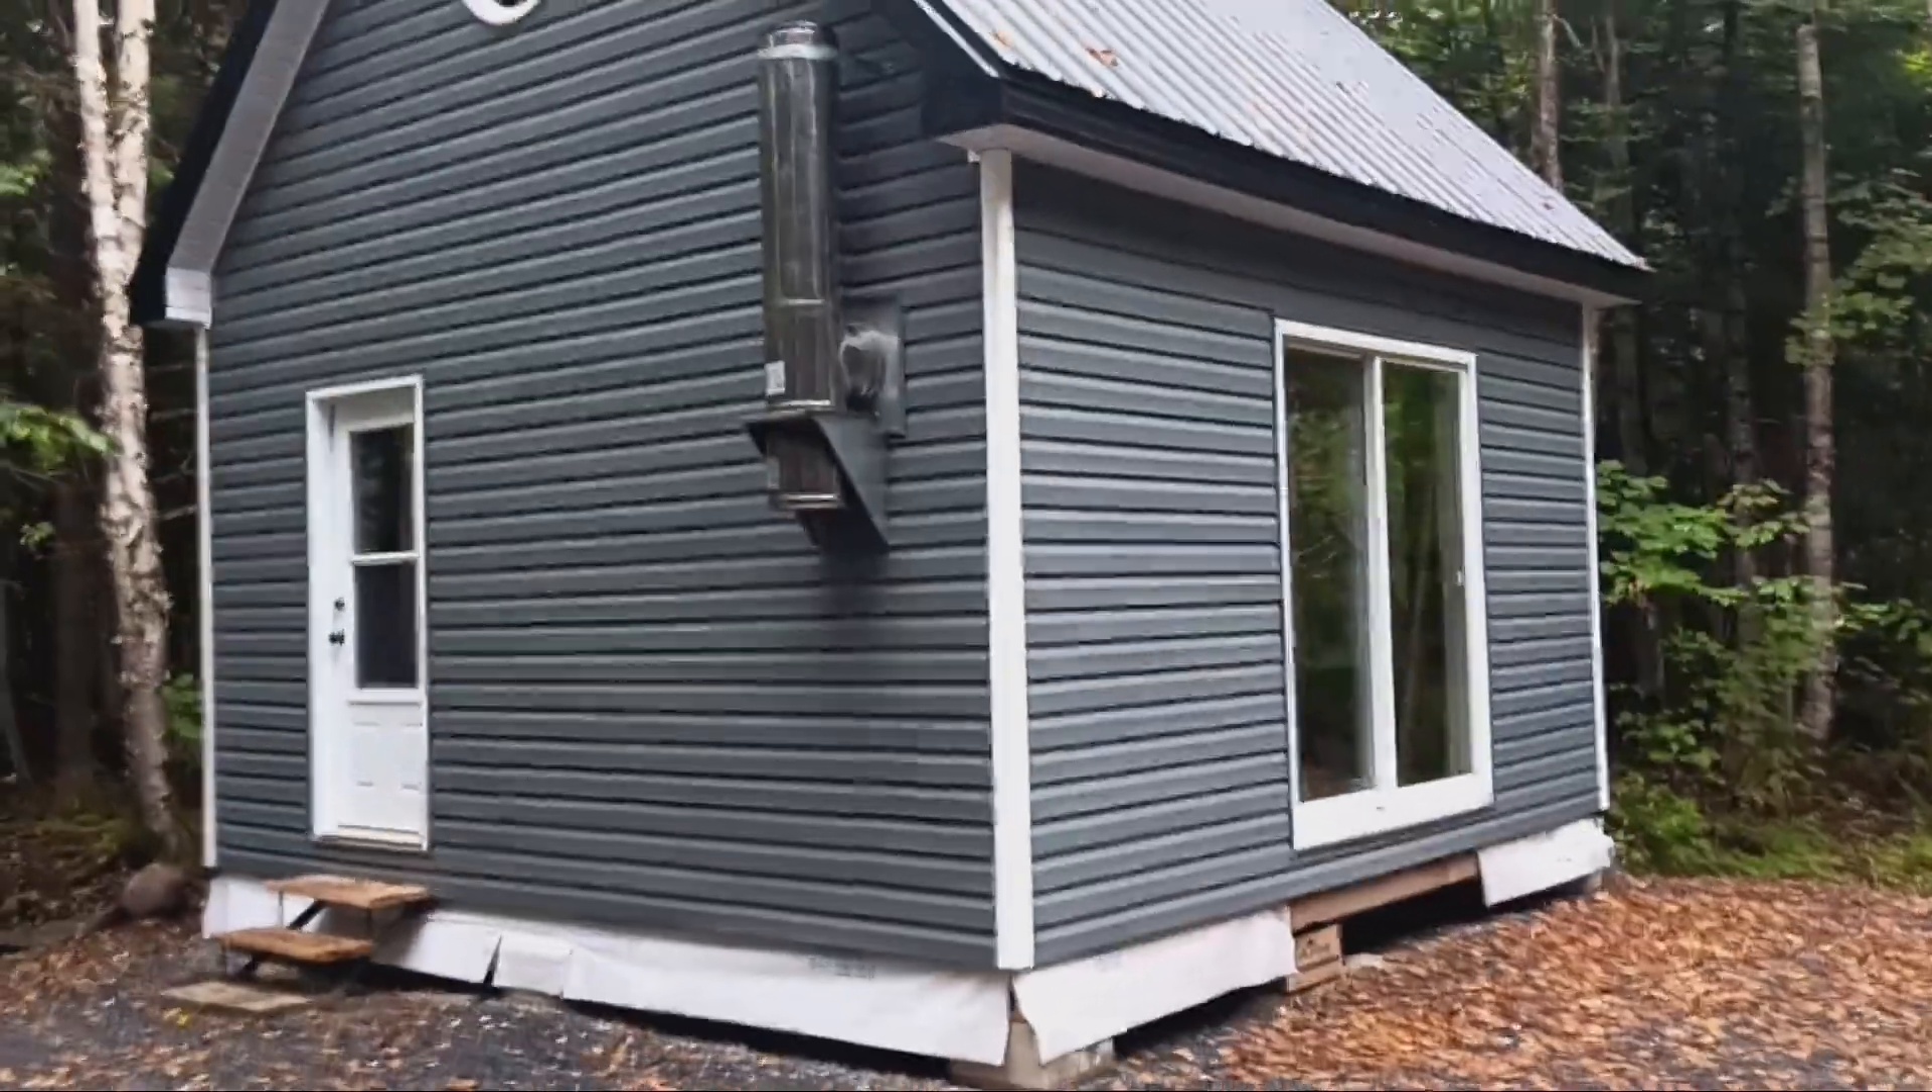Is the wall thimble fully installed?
Yes.